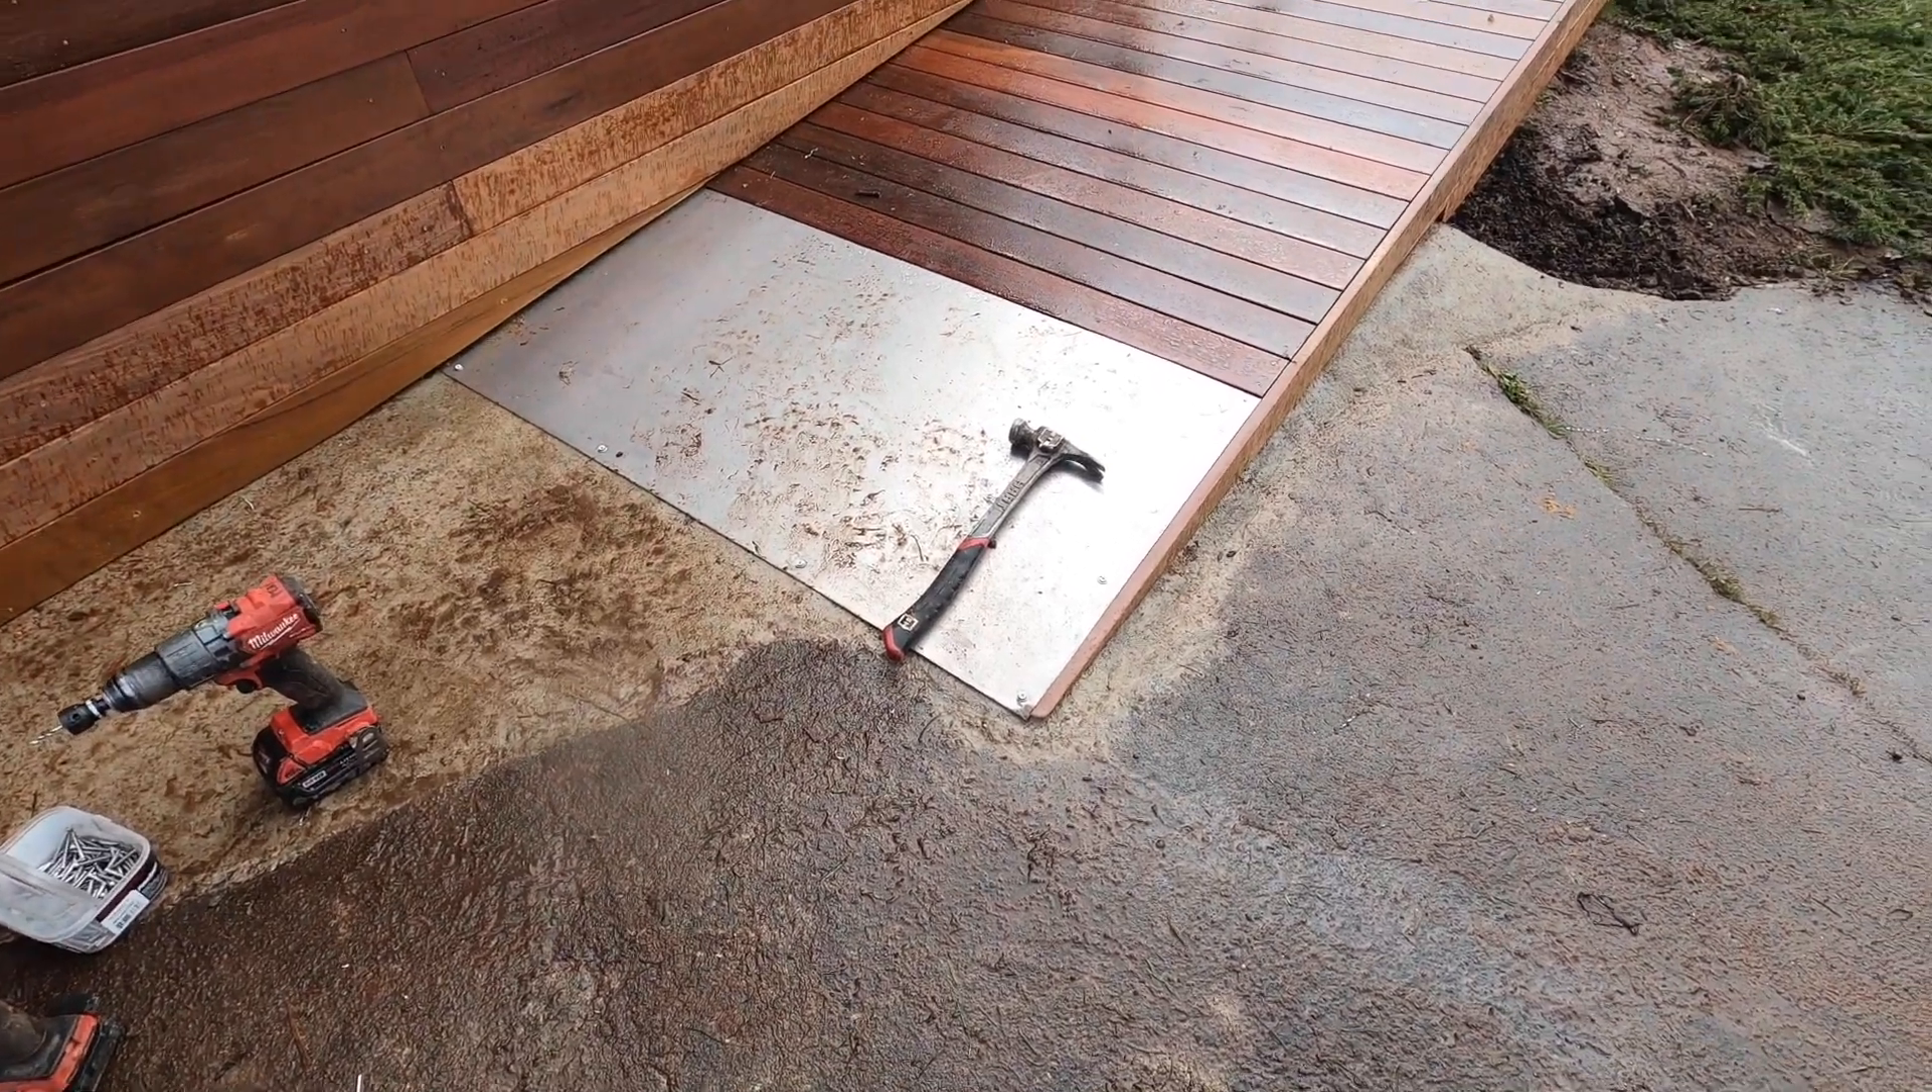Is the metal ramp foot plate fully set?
Yes.